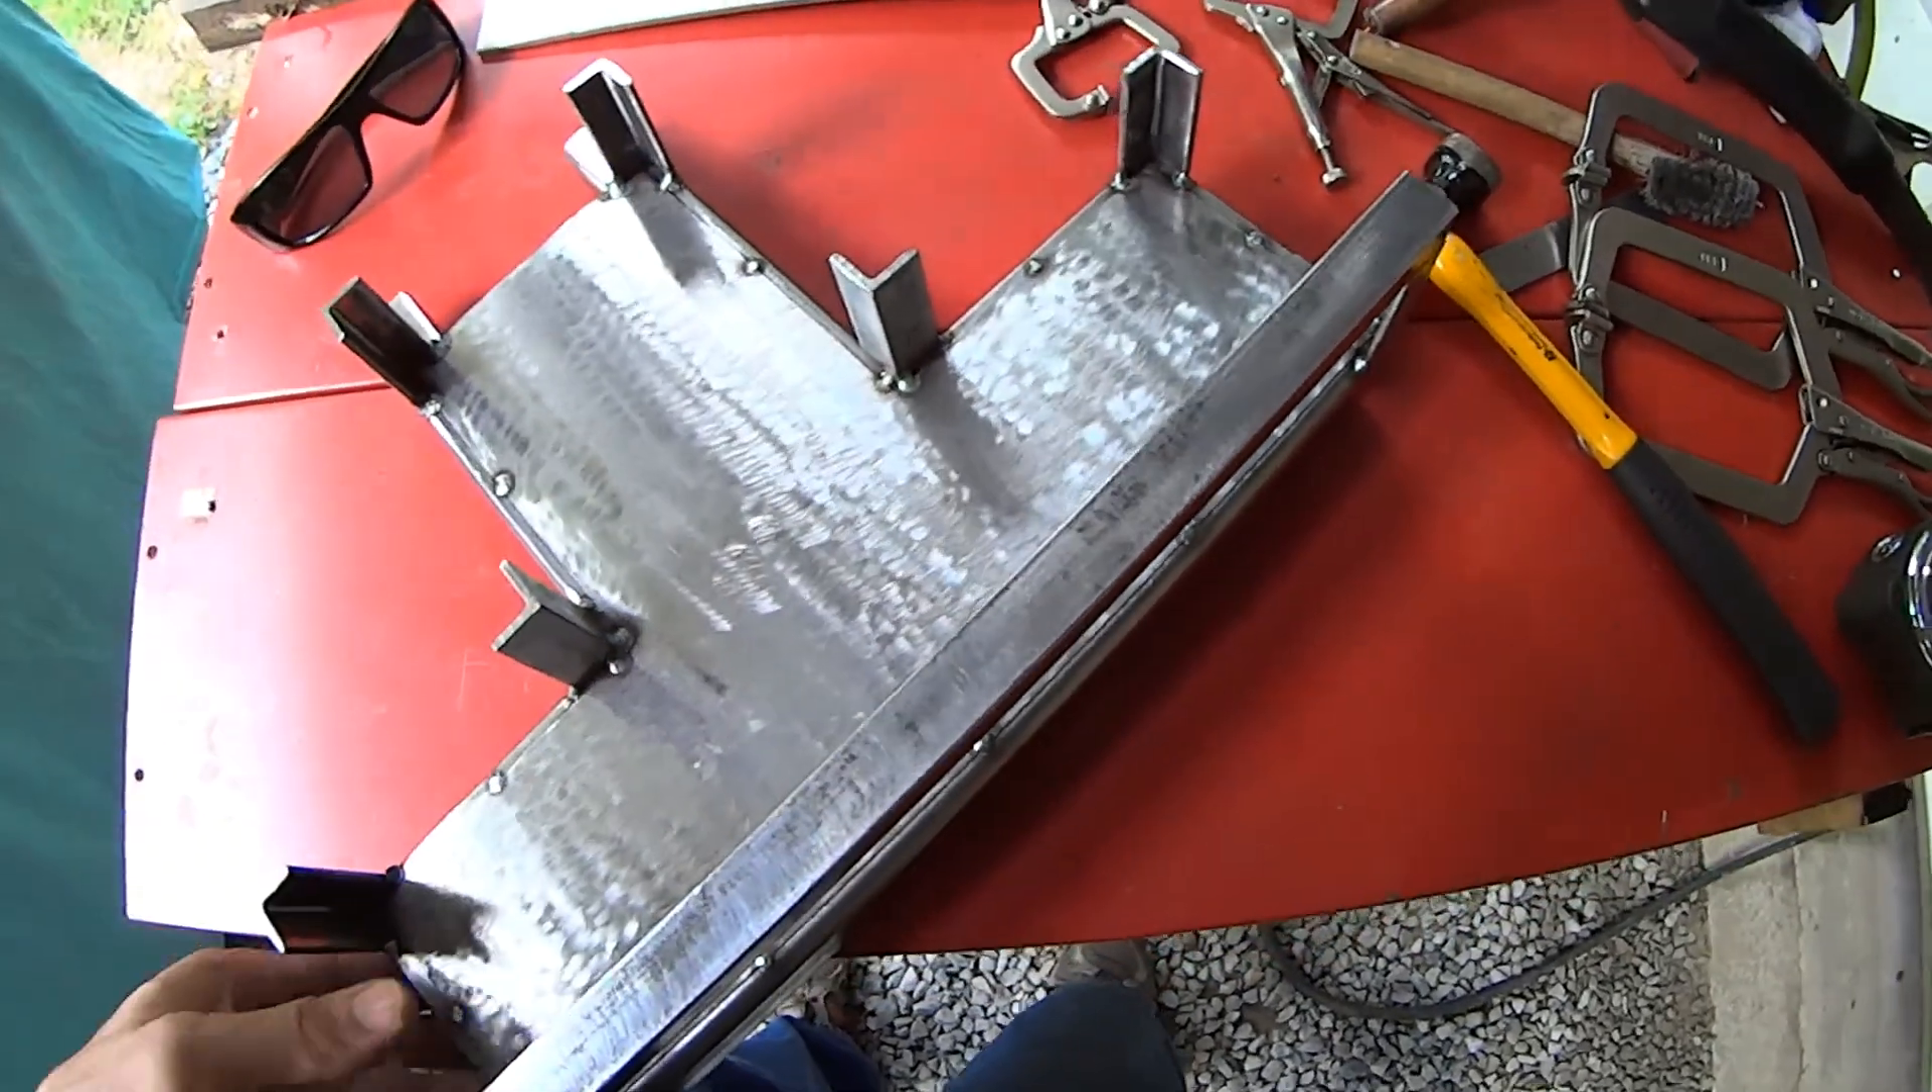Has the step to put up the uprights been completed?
Yes.